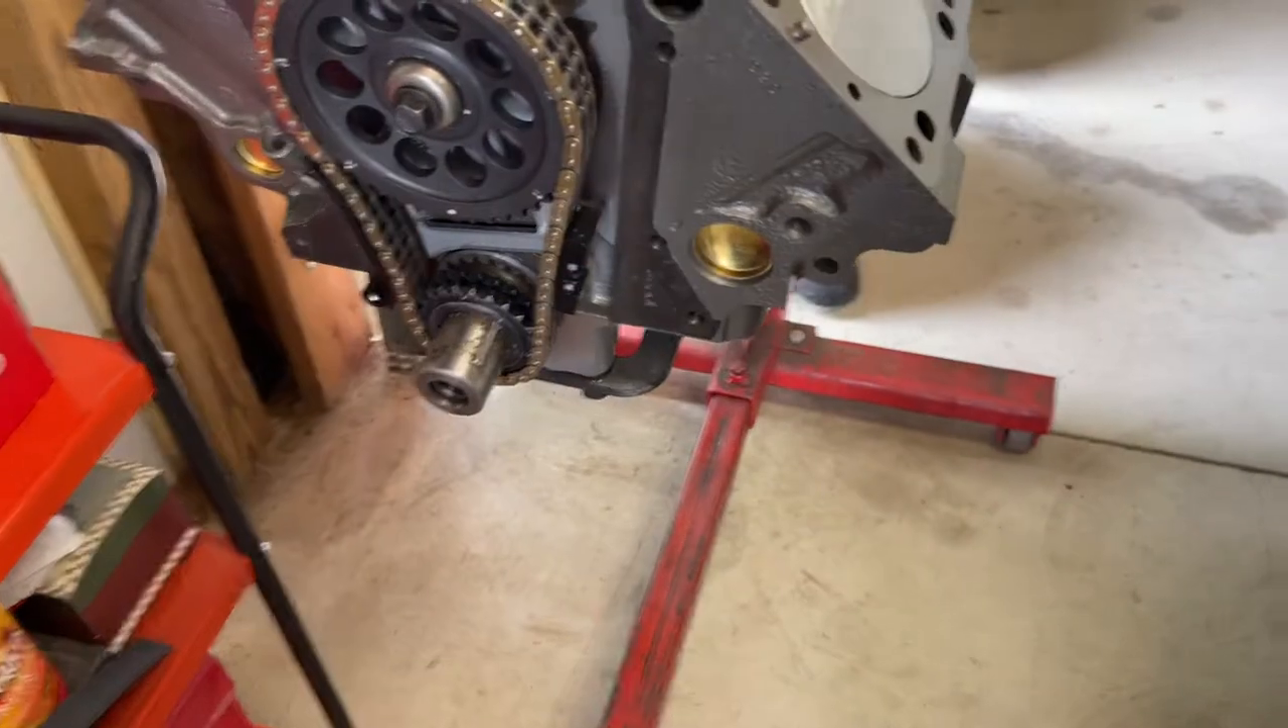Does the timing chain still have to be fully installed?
No.